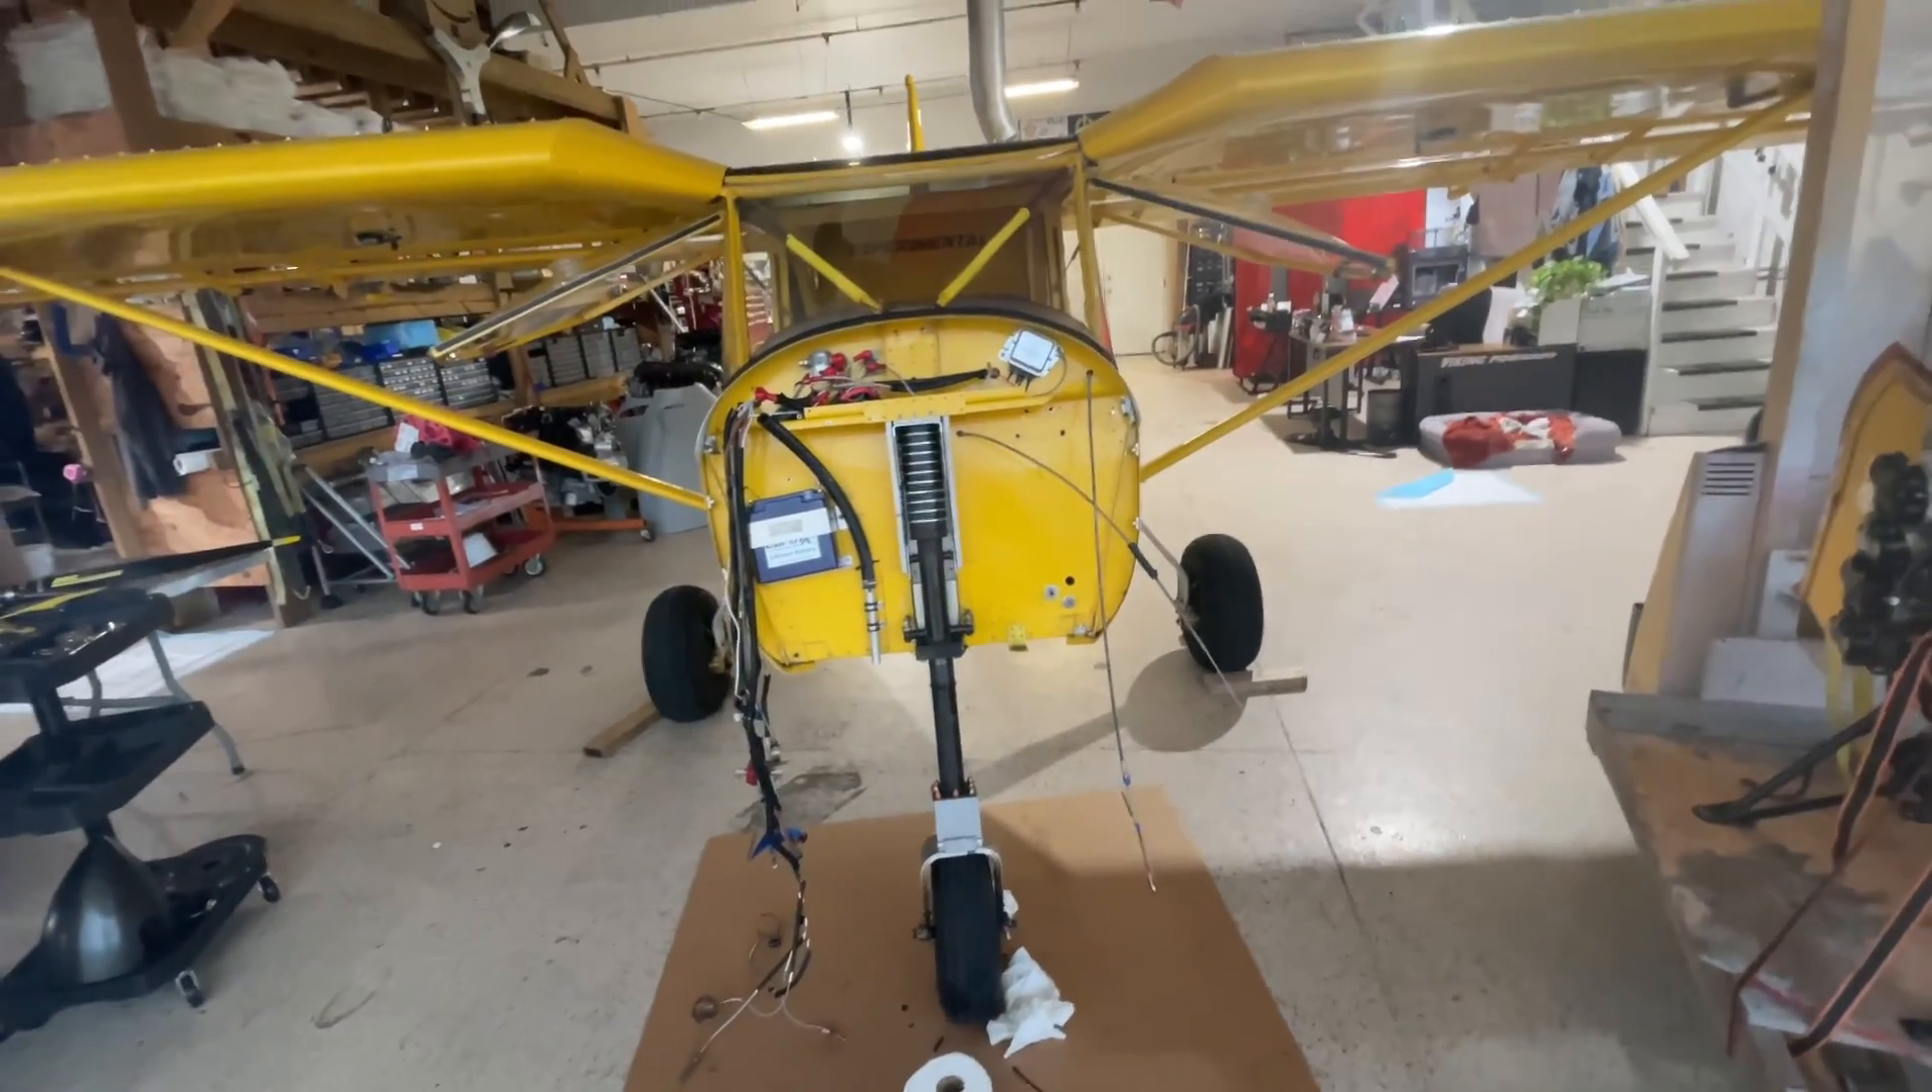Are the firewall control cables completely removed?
No.